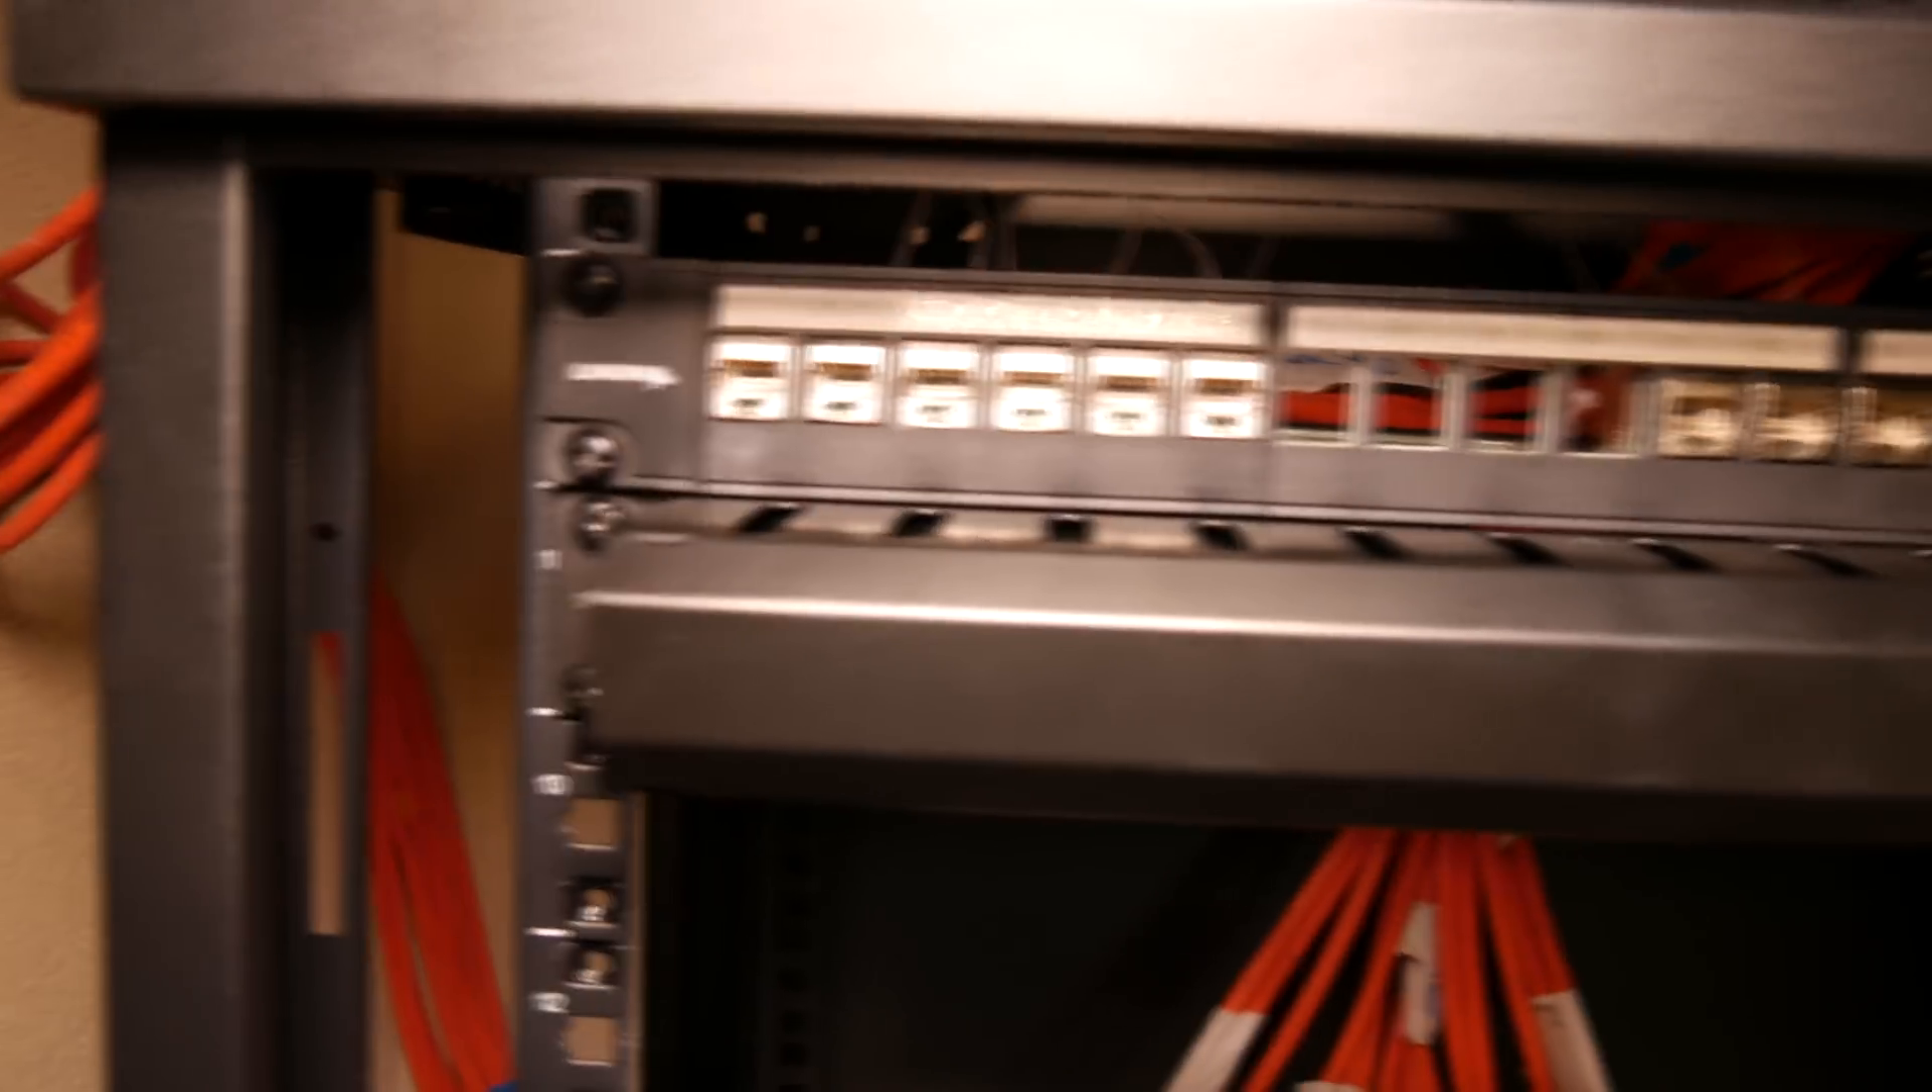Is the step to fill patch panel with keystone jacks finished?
No.